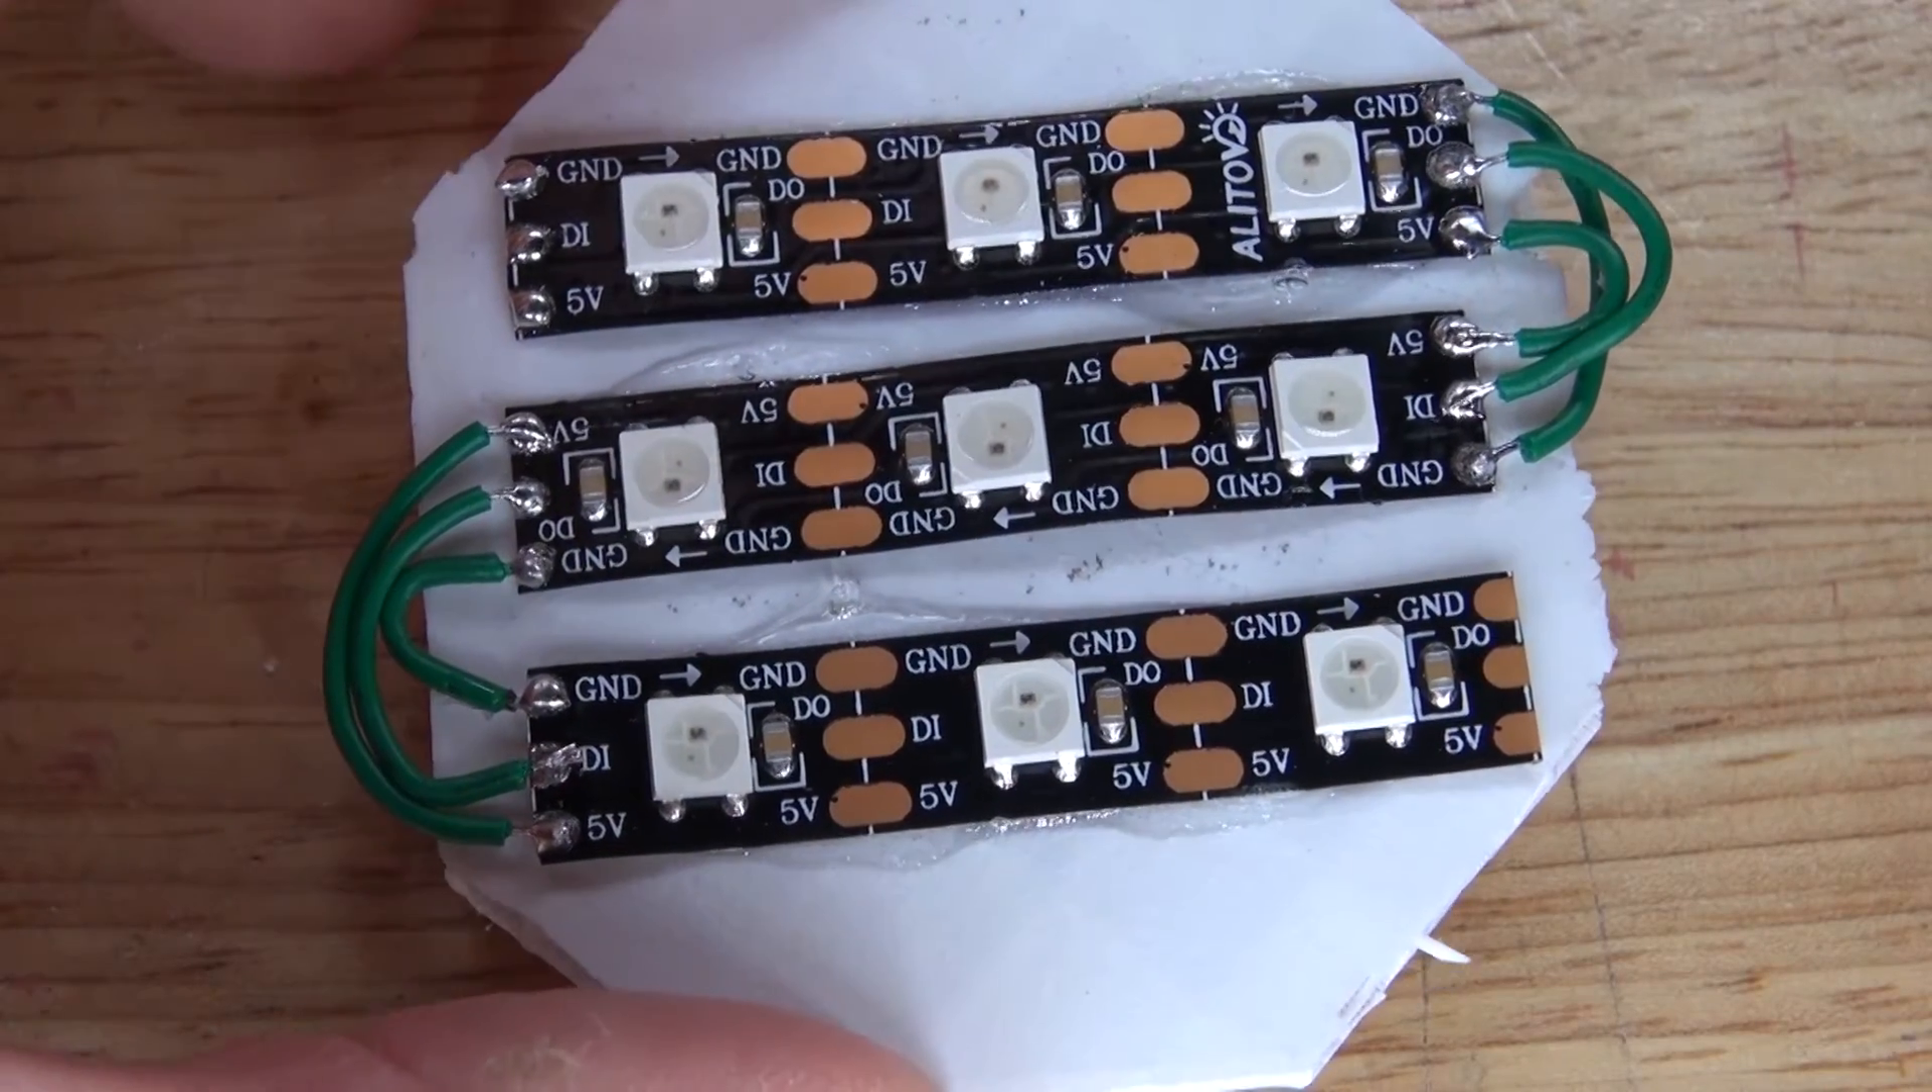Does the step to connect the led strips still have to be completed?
No.